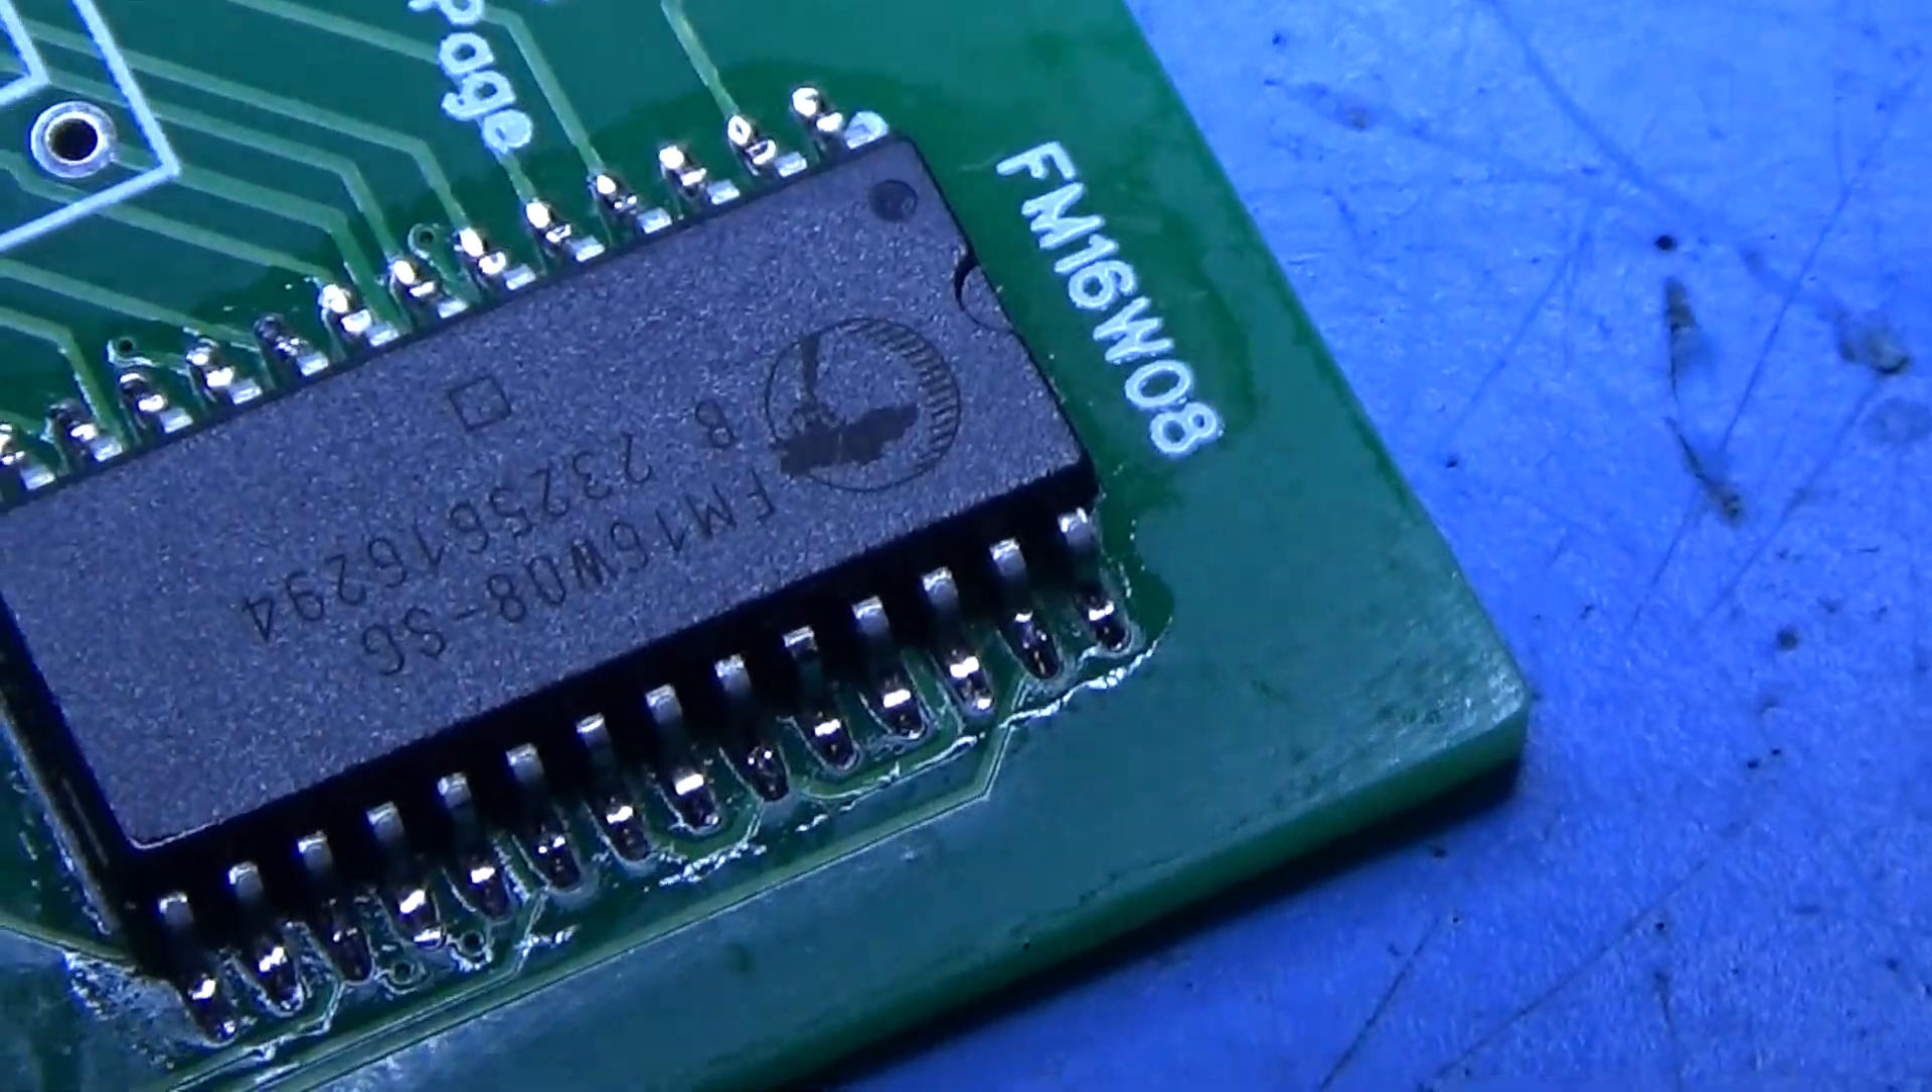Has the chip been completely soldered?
Yes.